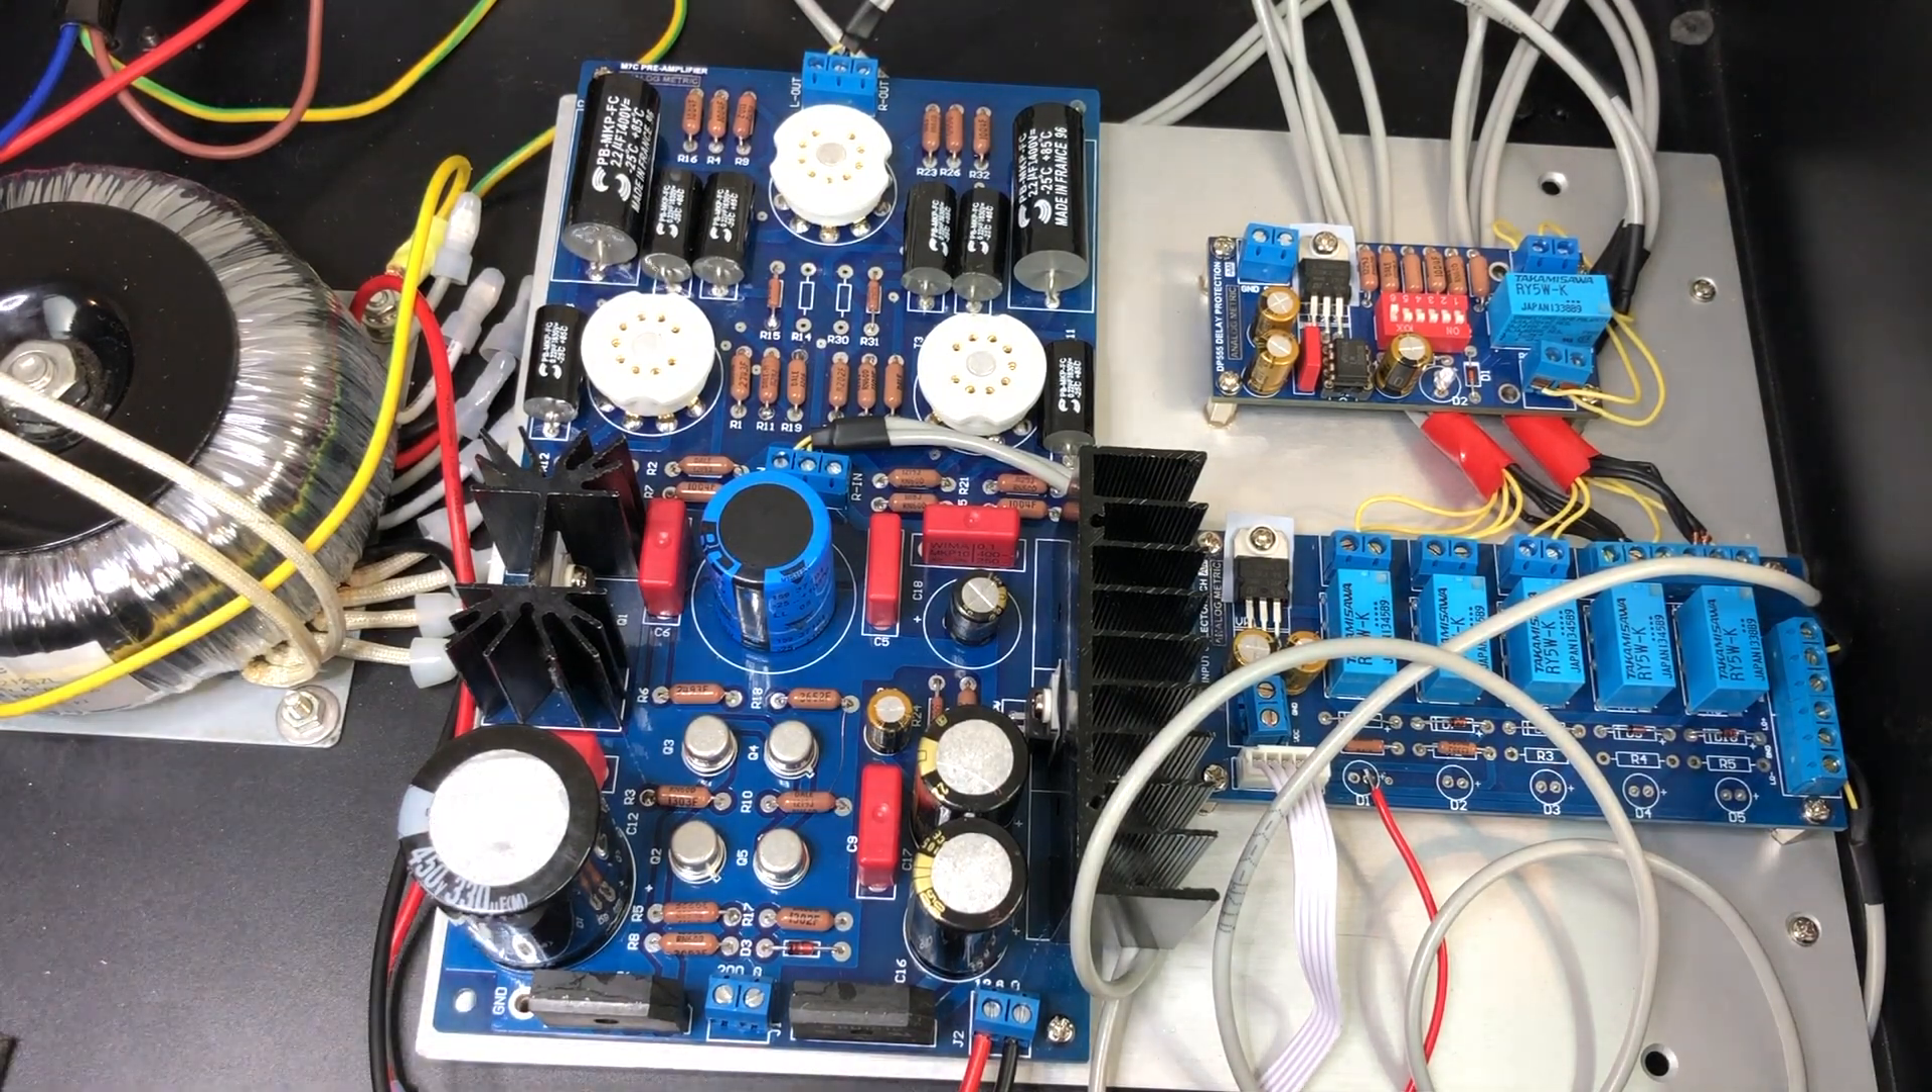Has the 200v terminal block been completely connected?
No.